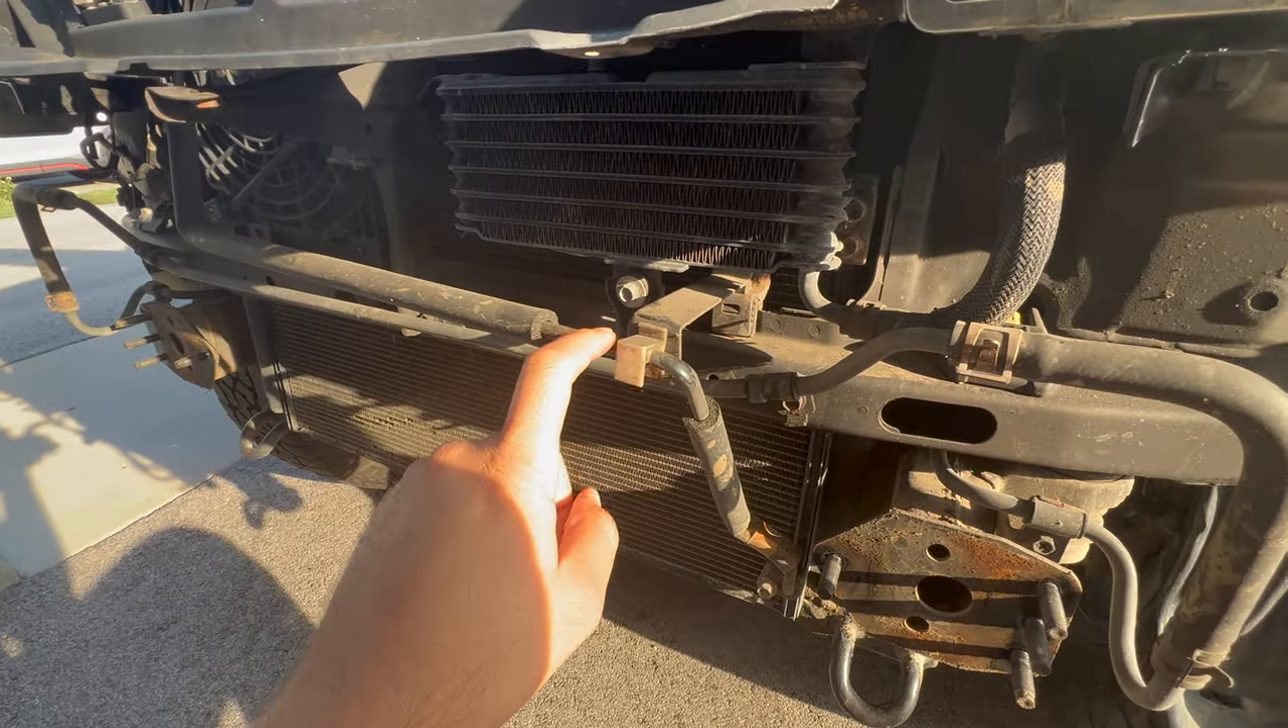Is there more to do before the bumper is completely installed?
Yes.